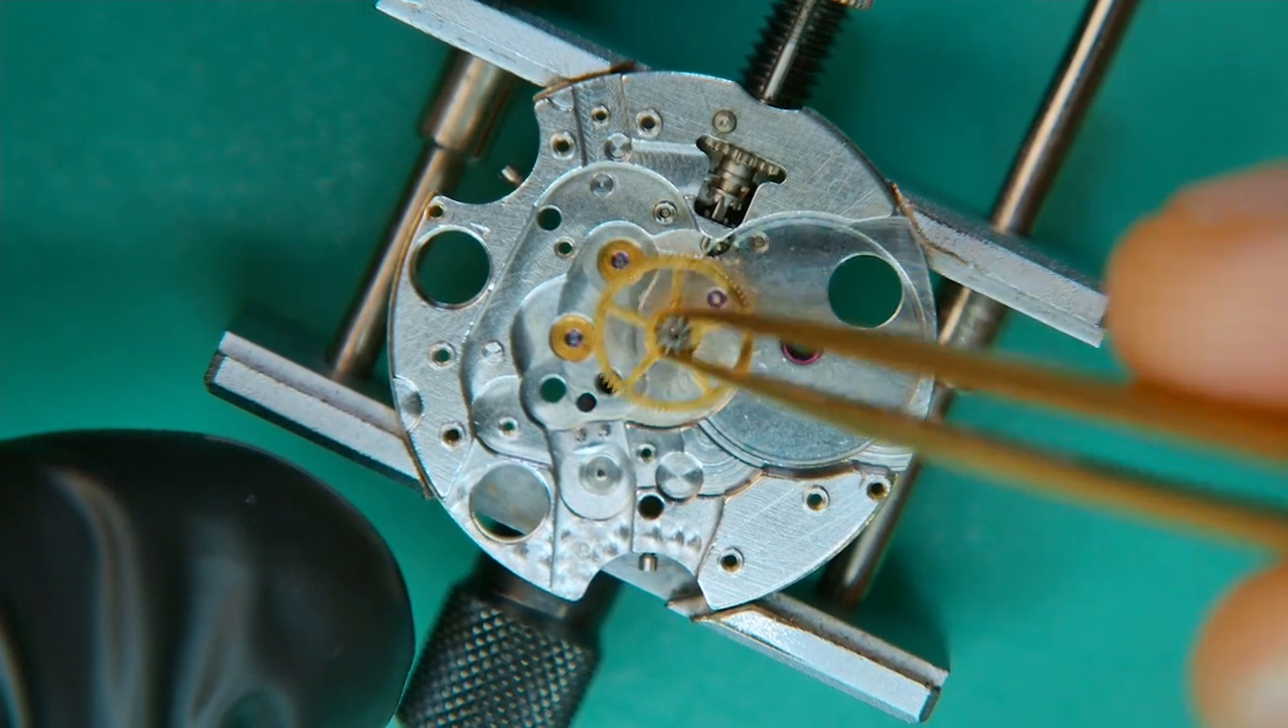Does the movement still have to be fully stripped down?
Yes.